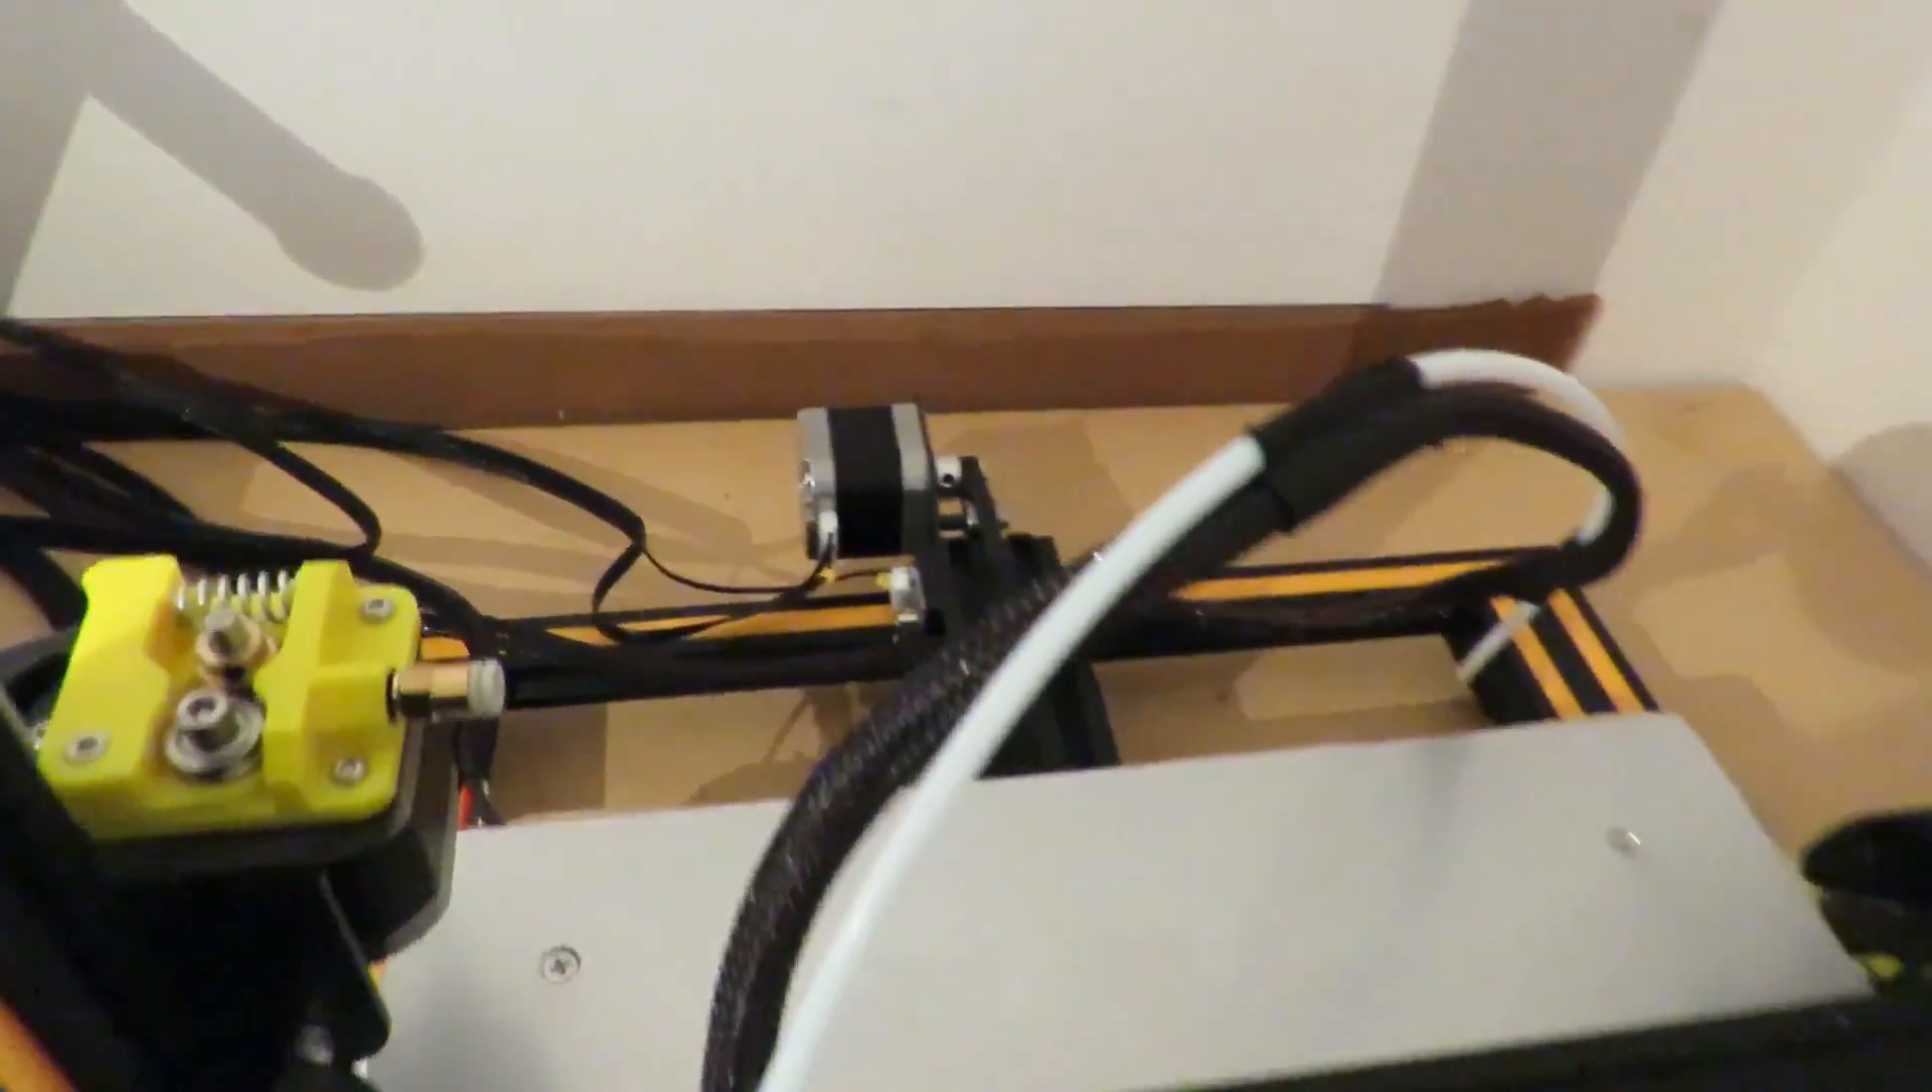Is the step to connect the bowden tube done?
No.